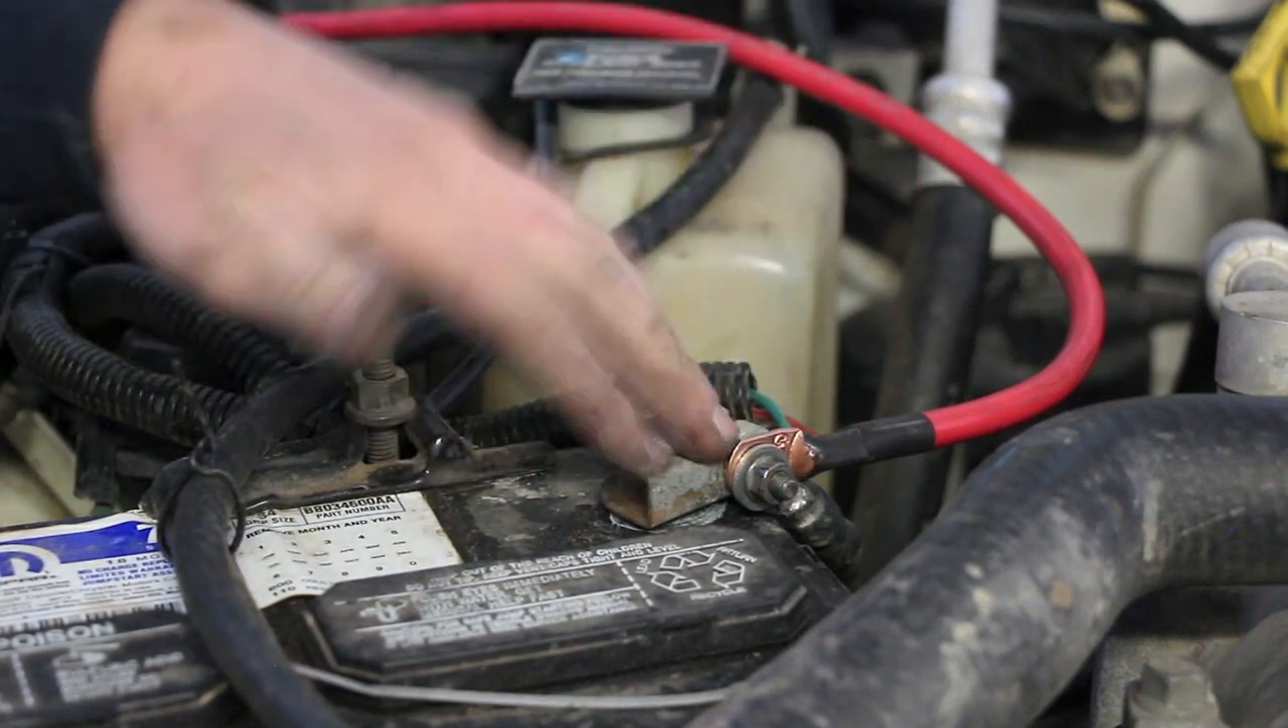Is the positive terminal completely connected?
Yes.